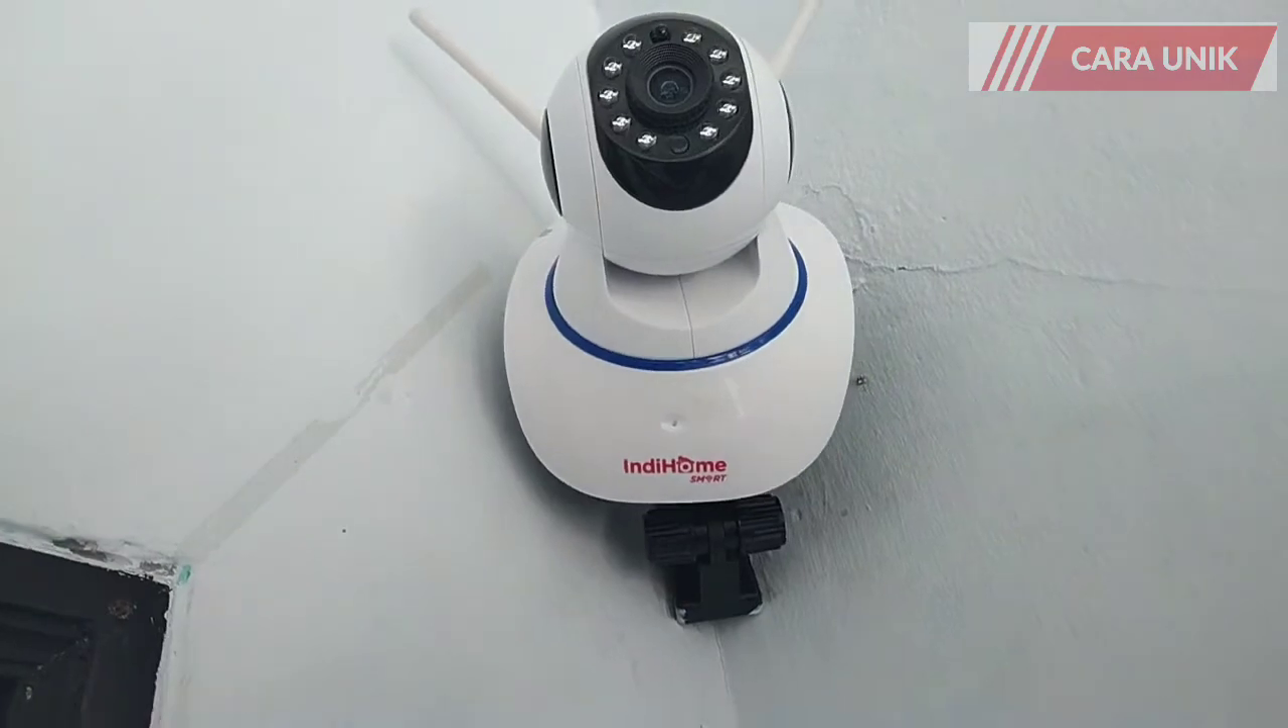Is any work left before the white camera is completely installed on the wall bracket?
No.